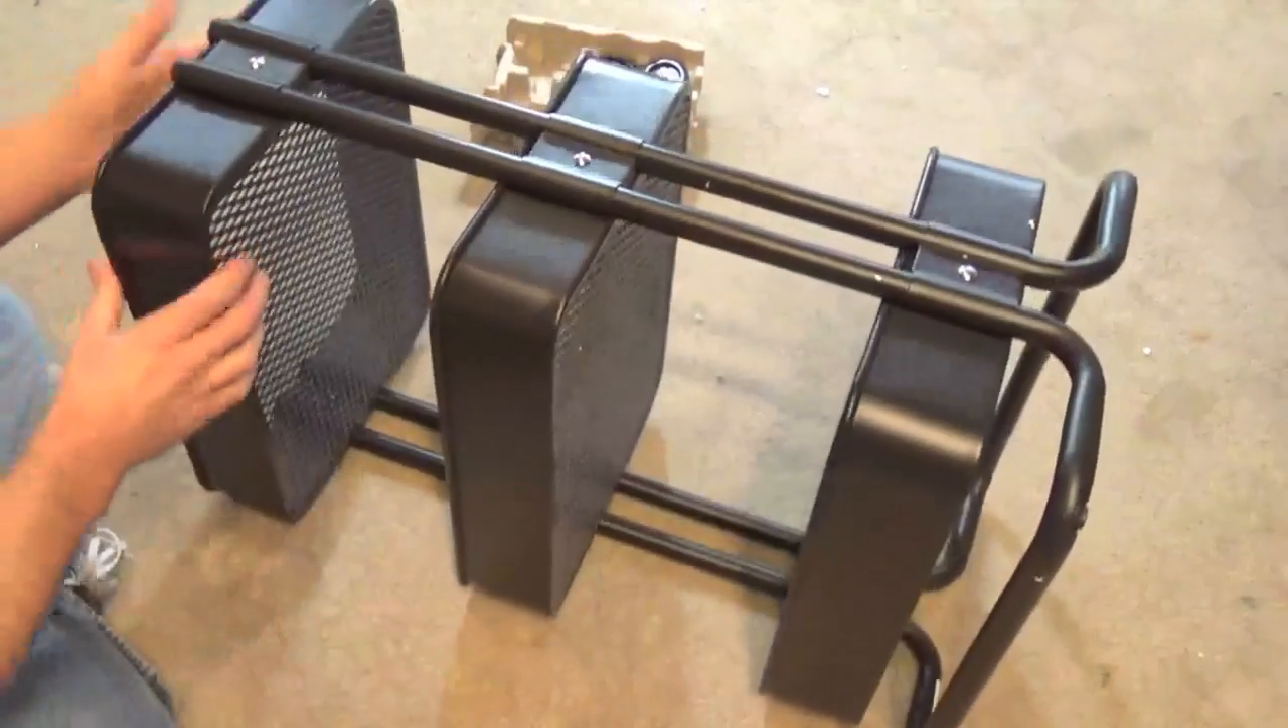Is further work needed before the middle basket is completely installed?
No.